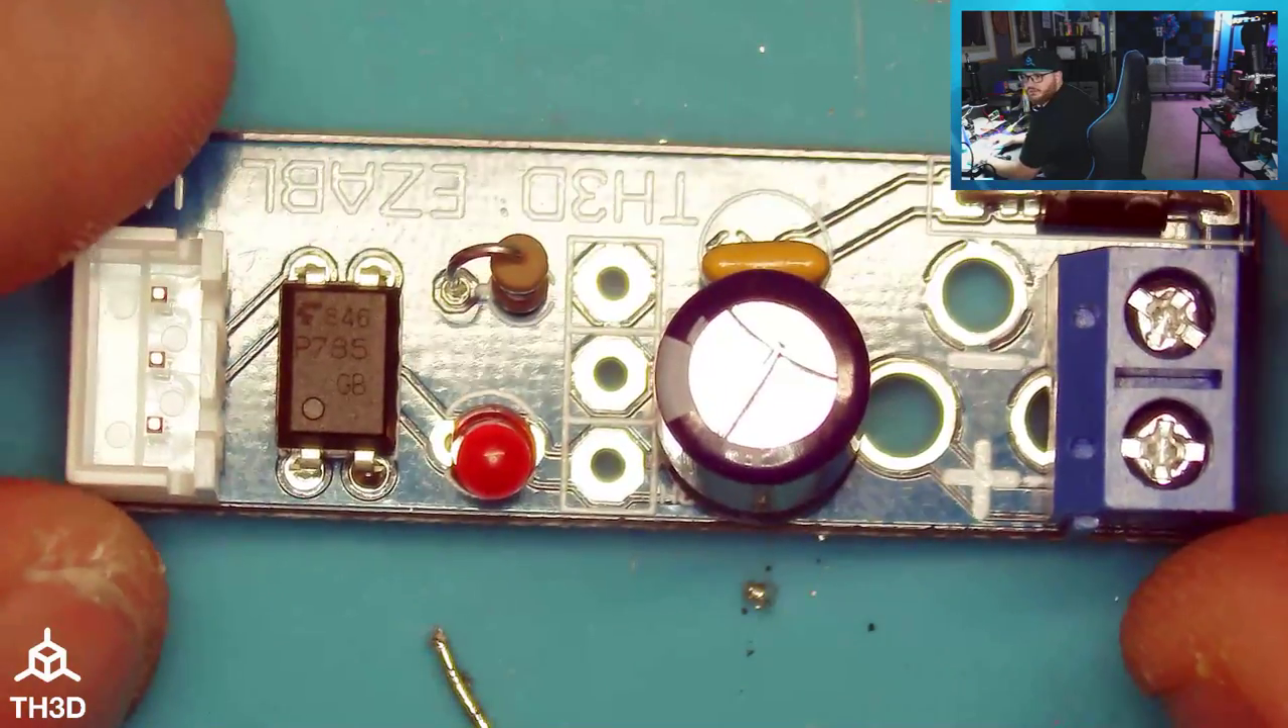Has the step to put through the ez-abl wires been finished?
No.